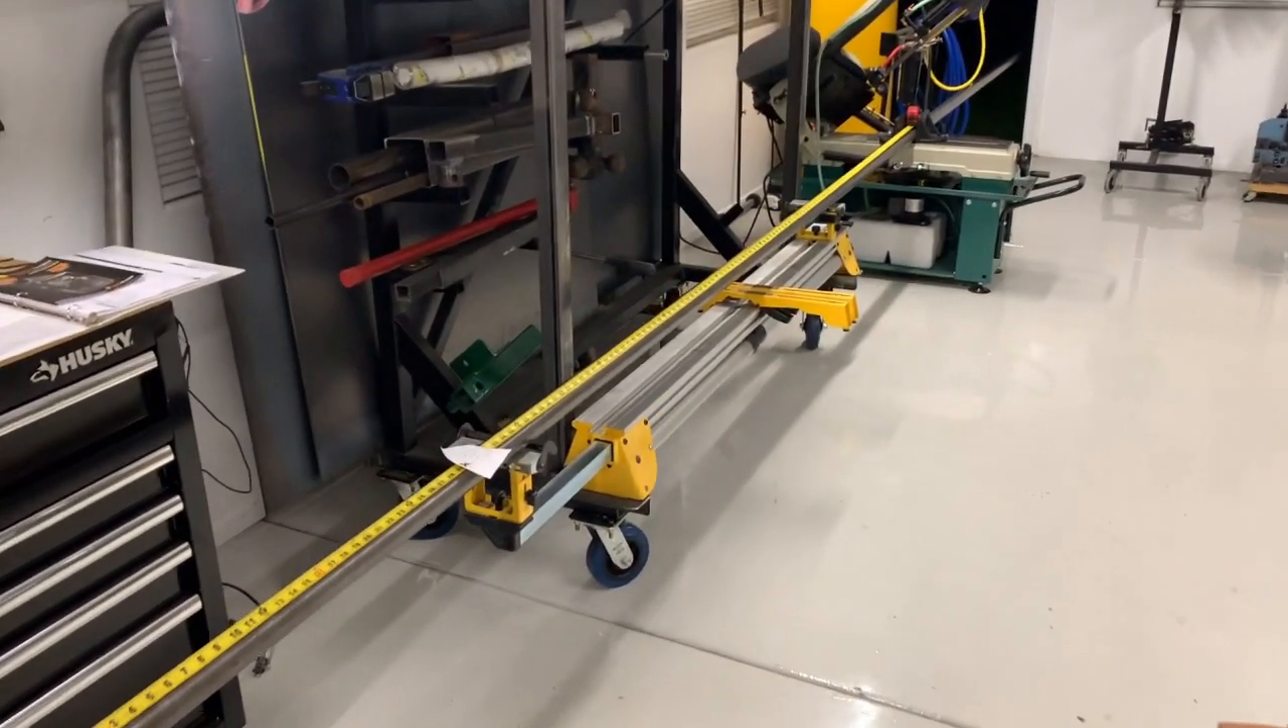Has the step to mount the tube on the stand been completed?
Yes.